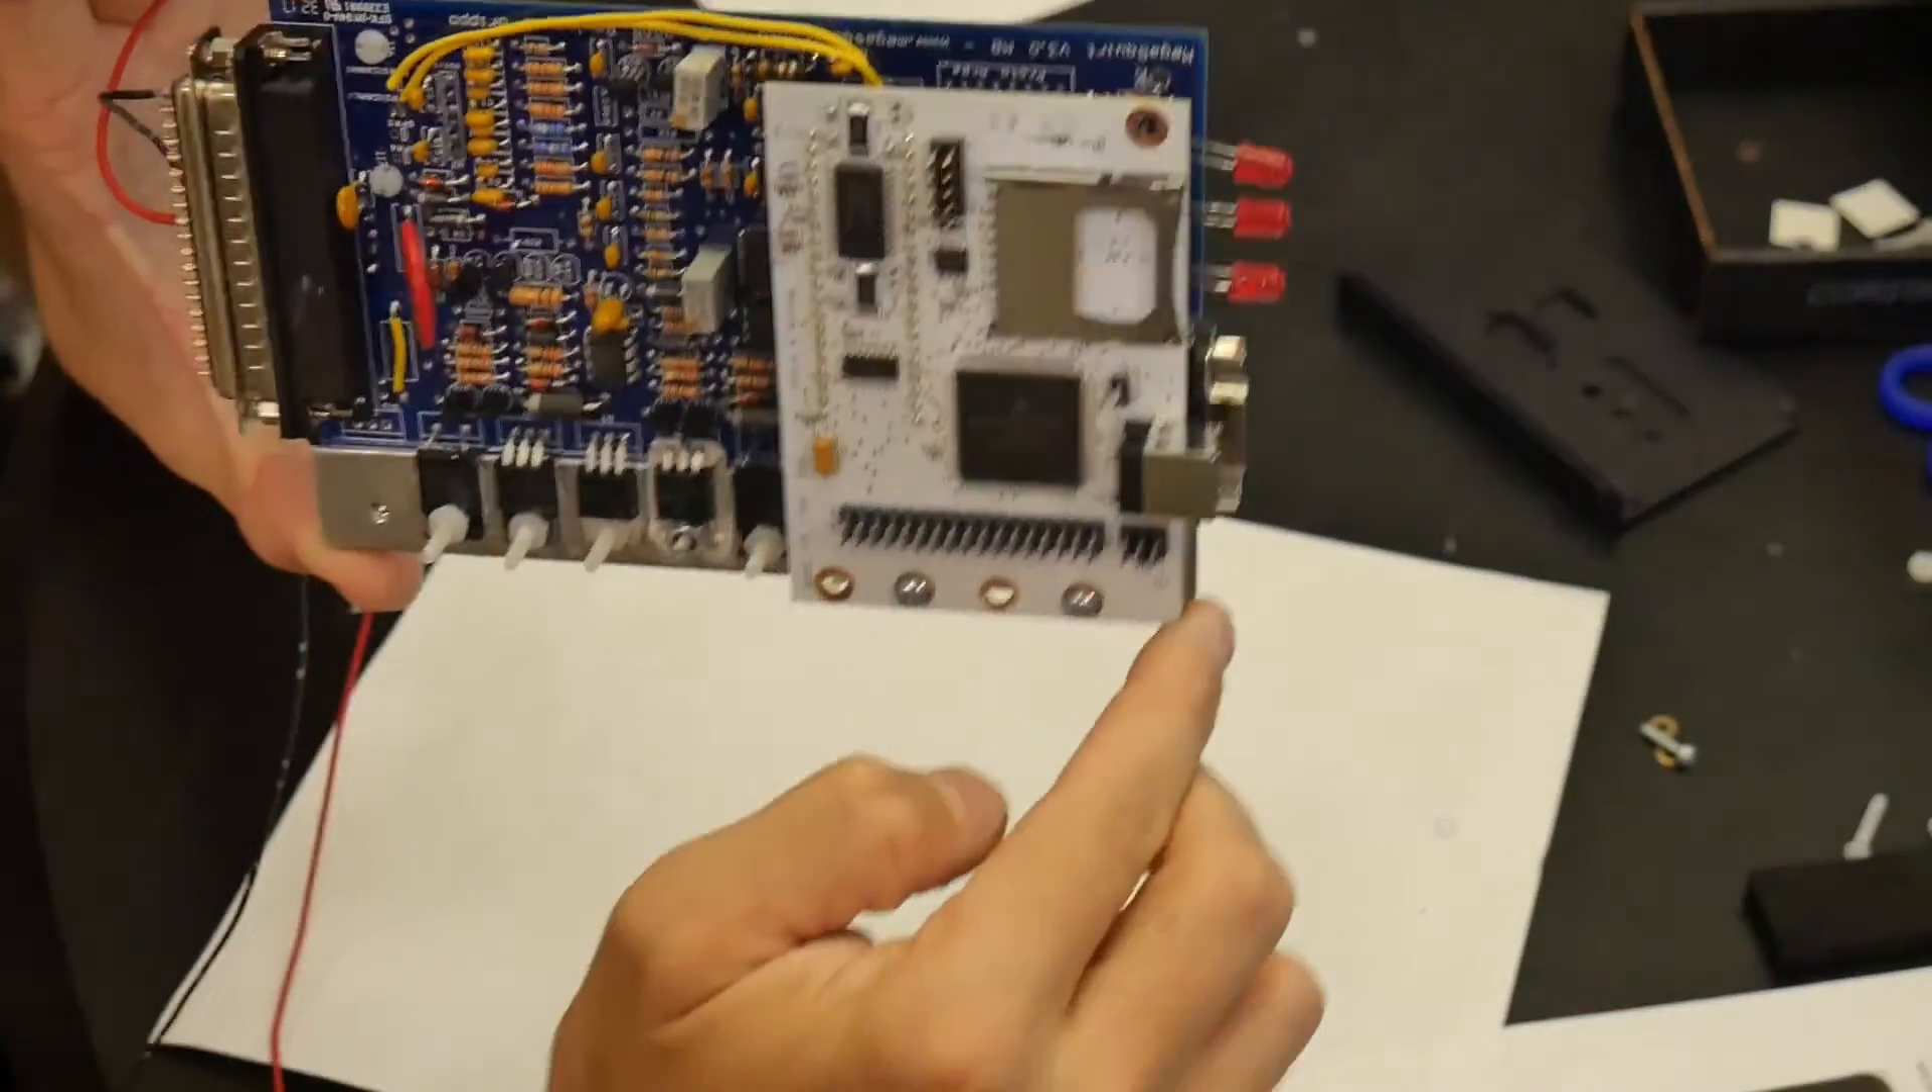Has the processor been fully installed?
Yes.